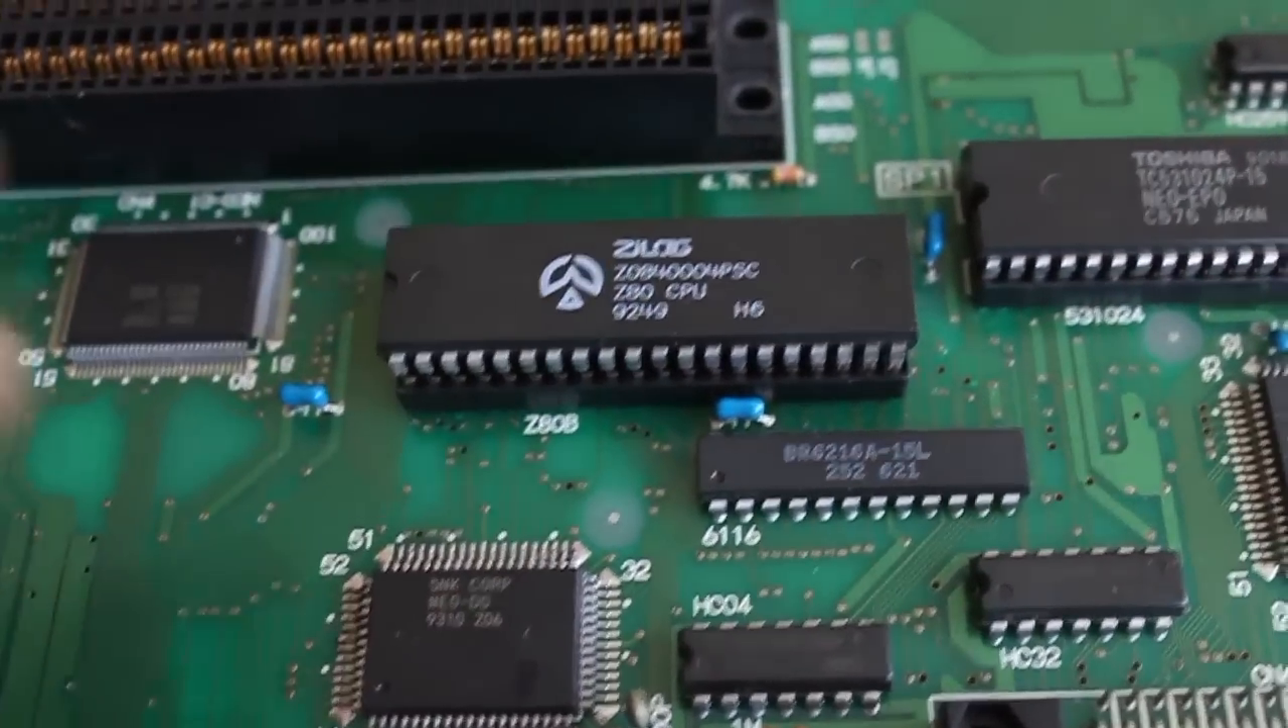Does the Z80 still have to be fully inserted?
No.